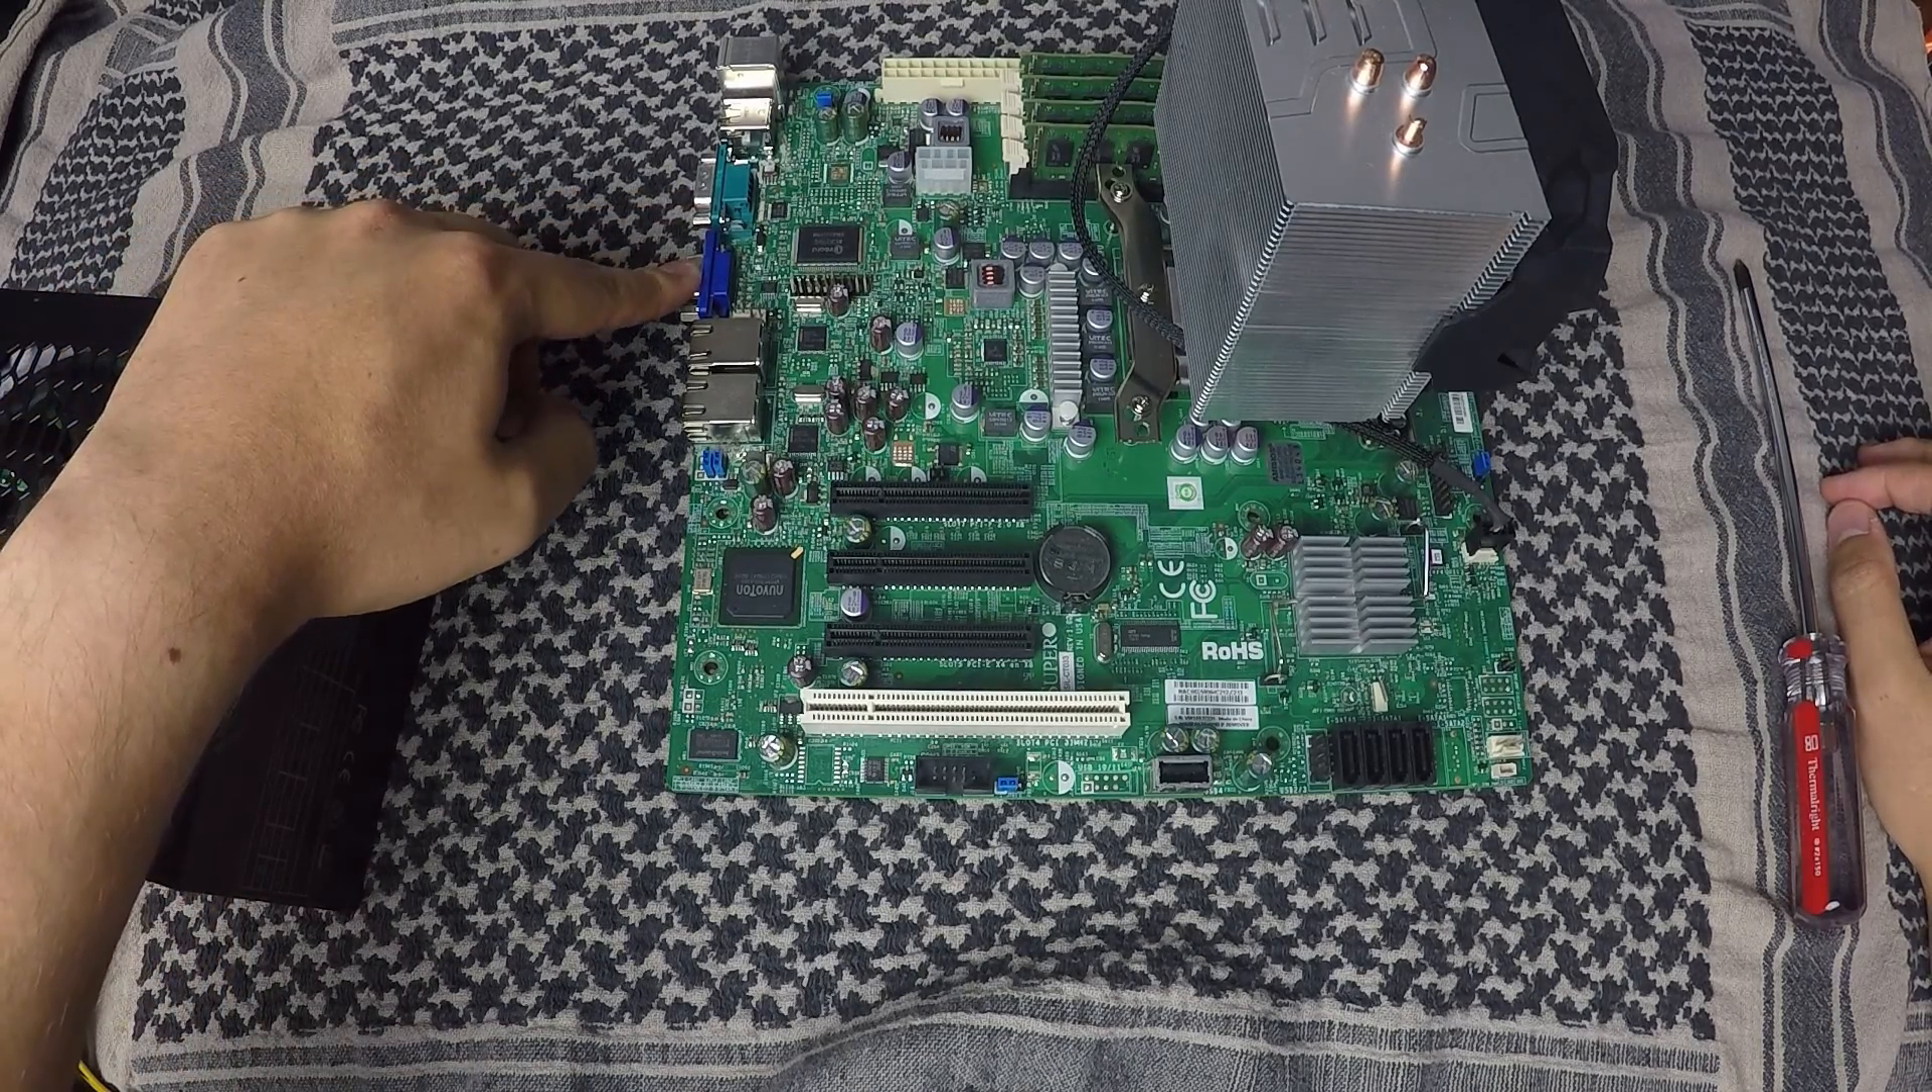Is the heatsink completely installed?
Yes.